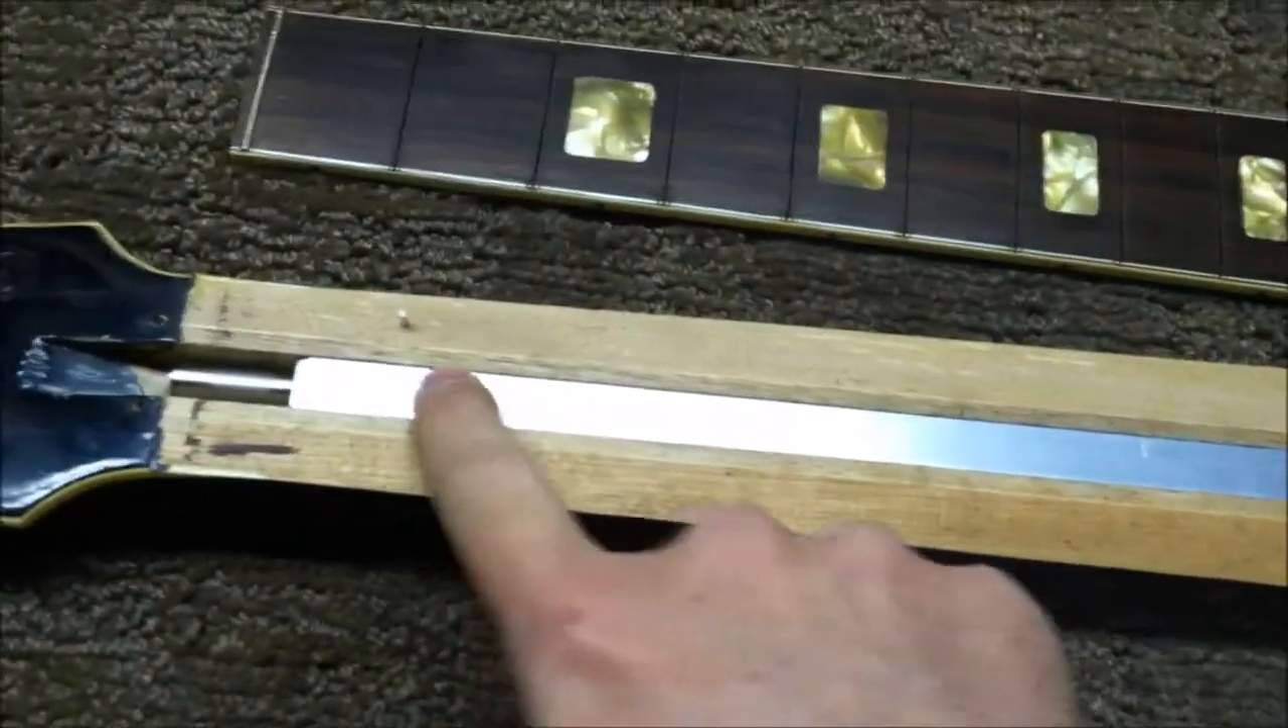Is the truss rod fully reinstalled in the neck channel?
Yes.